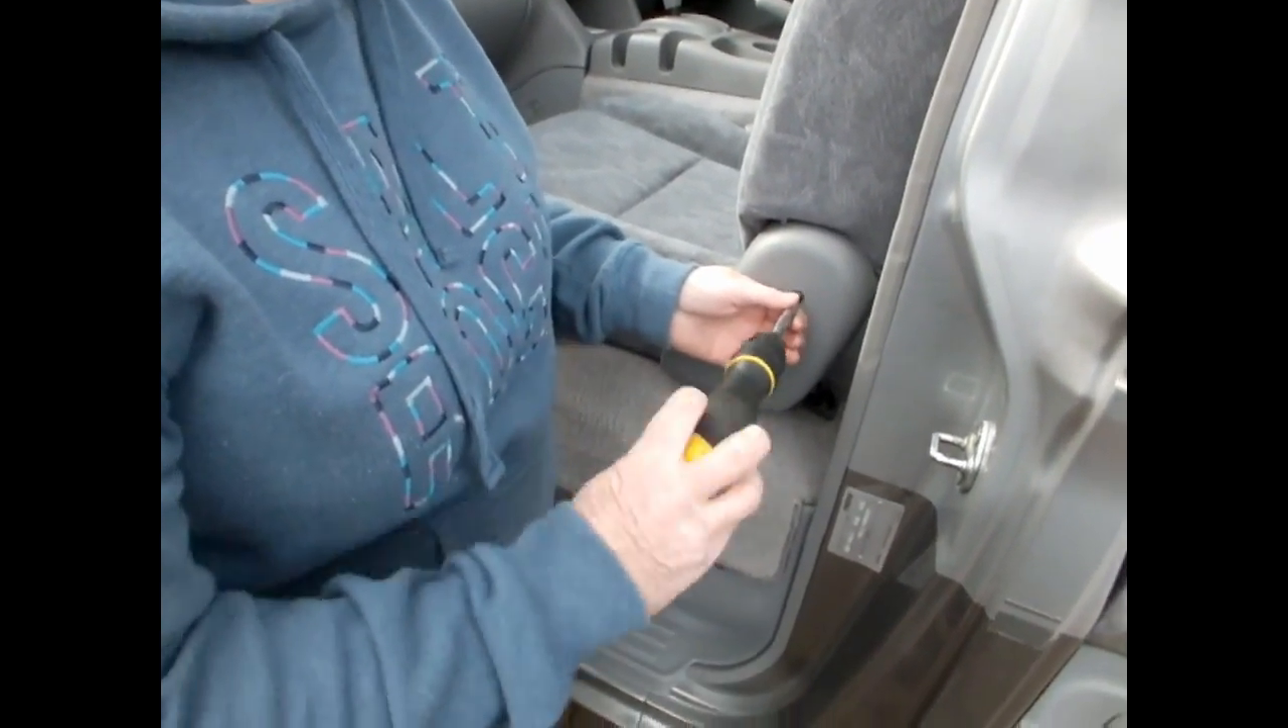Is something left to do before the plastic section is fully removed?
Yes.